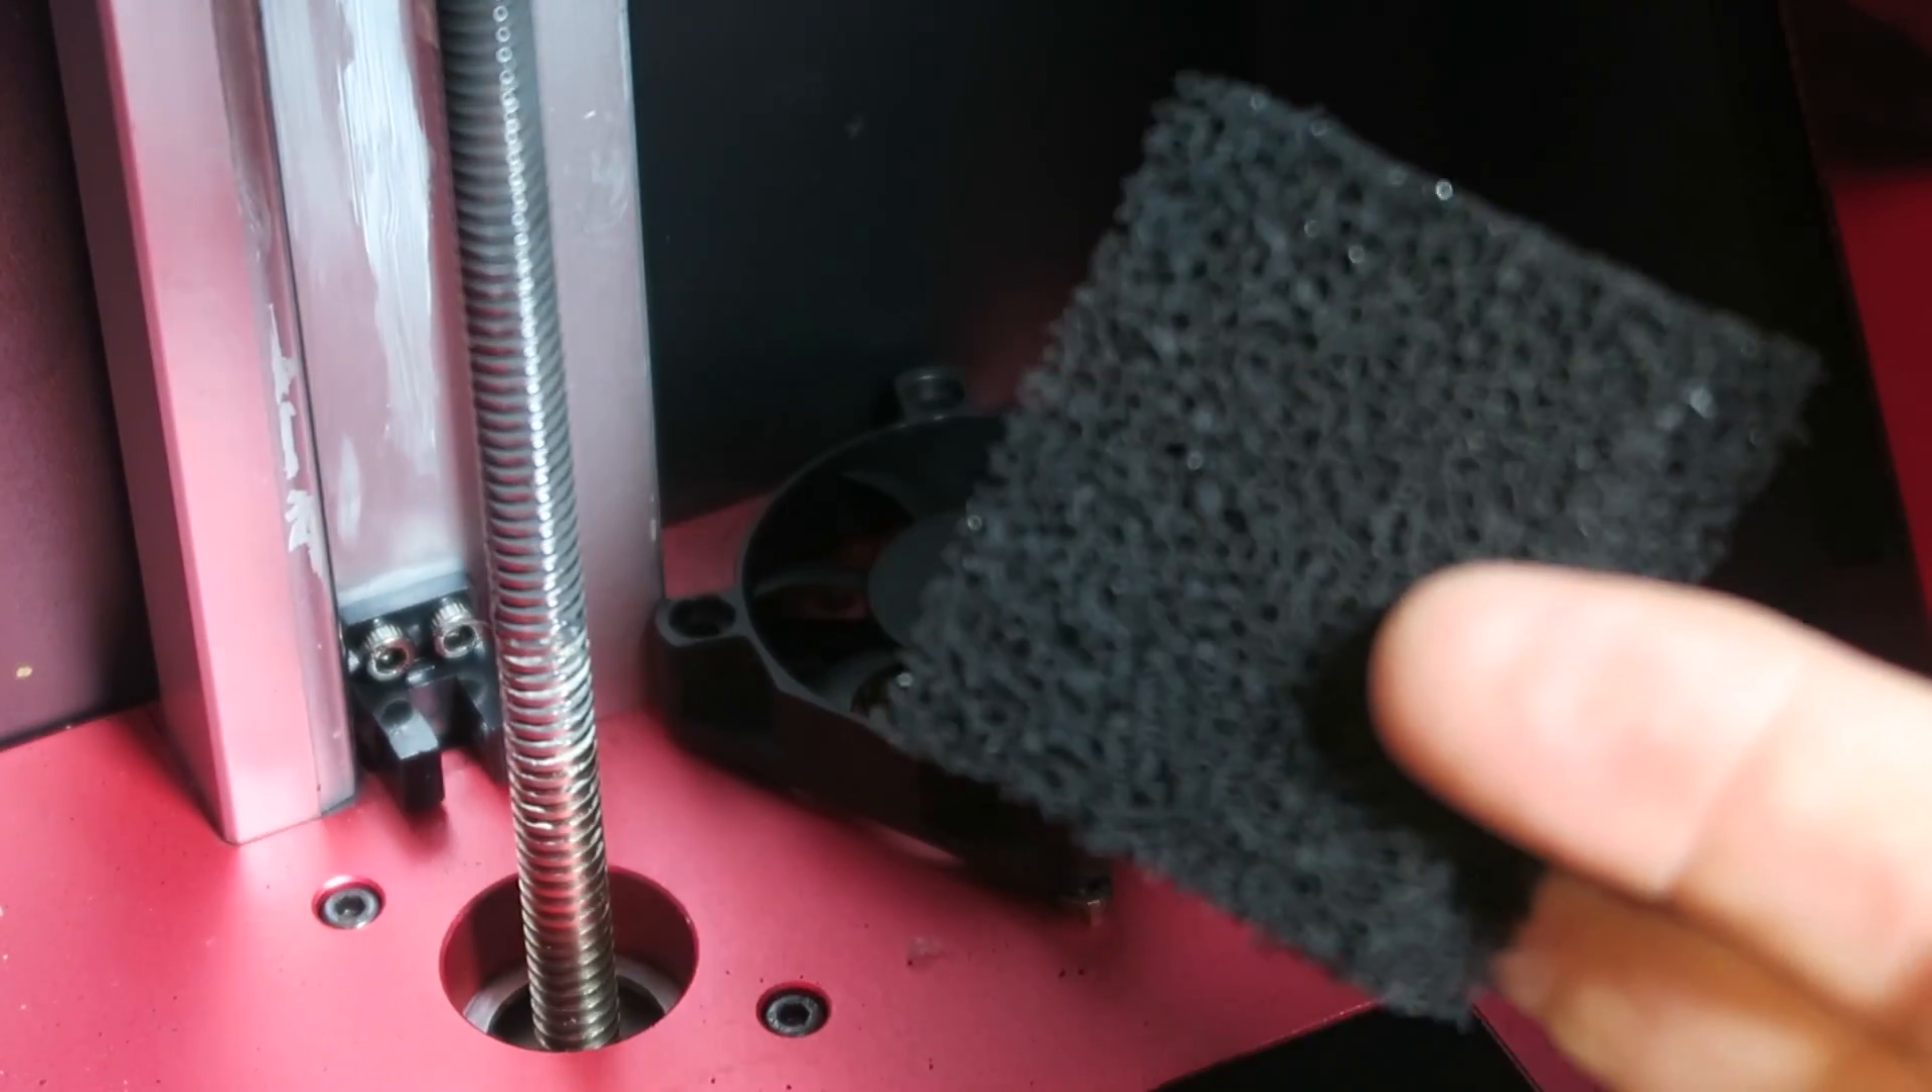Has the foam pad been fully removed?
Yes.